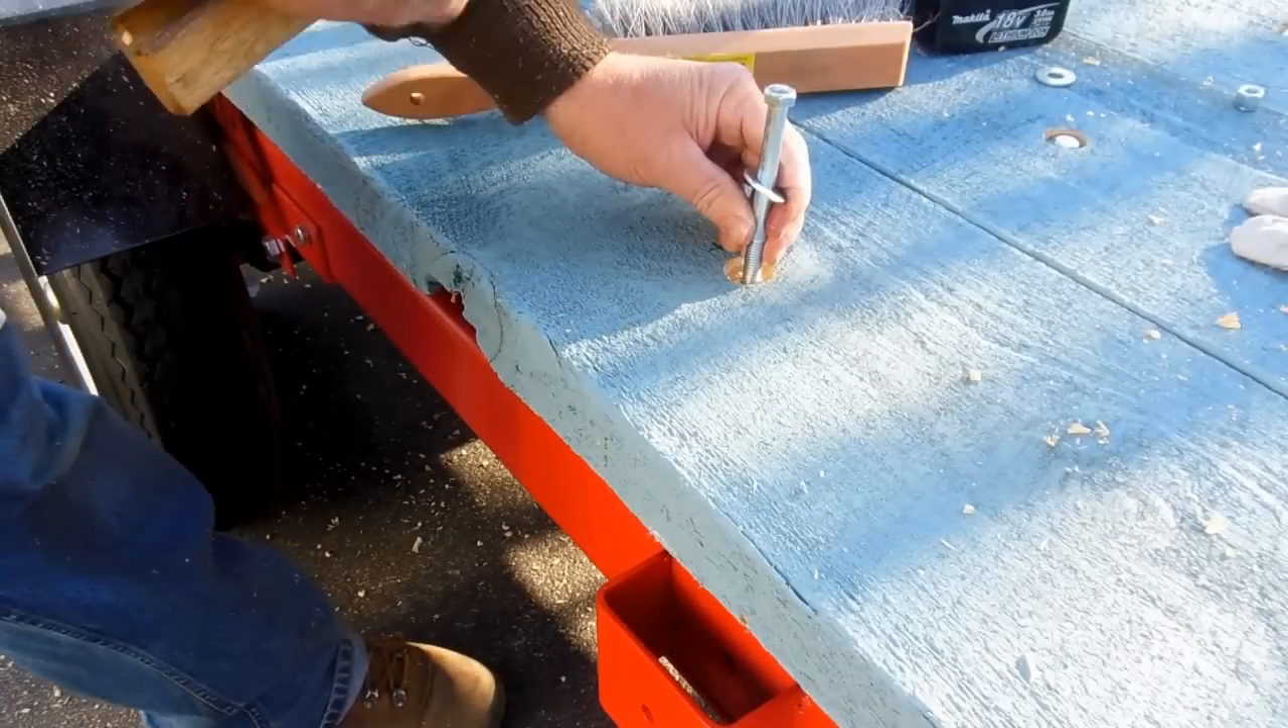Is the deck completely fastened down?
No.